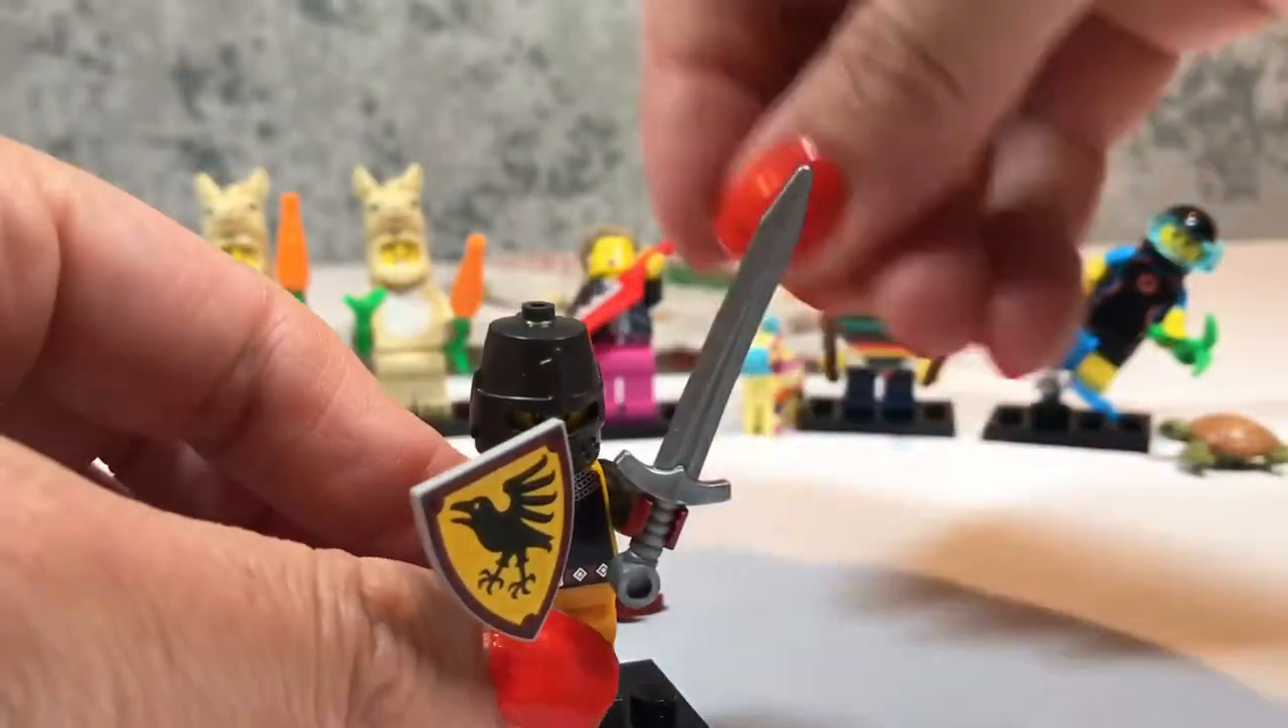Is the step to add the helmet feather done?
No.